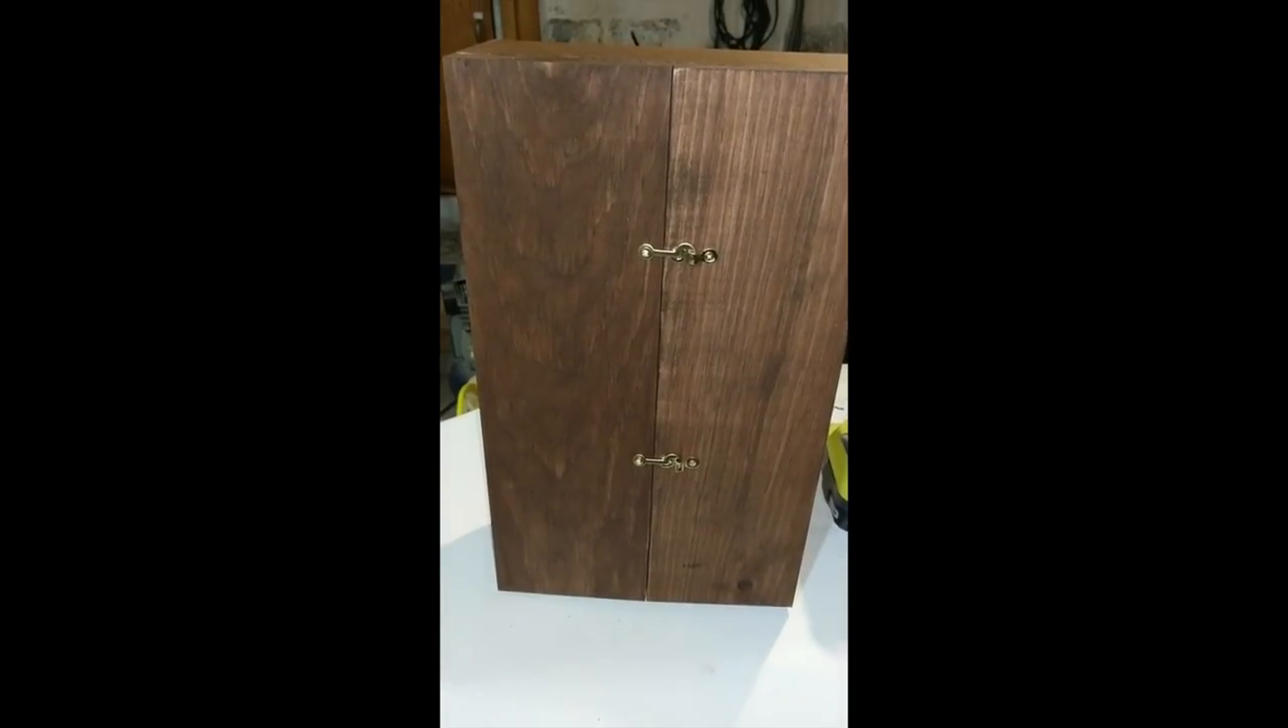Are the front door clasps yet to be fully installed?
No.